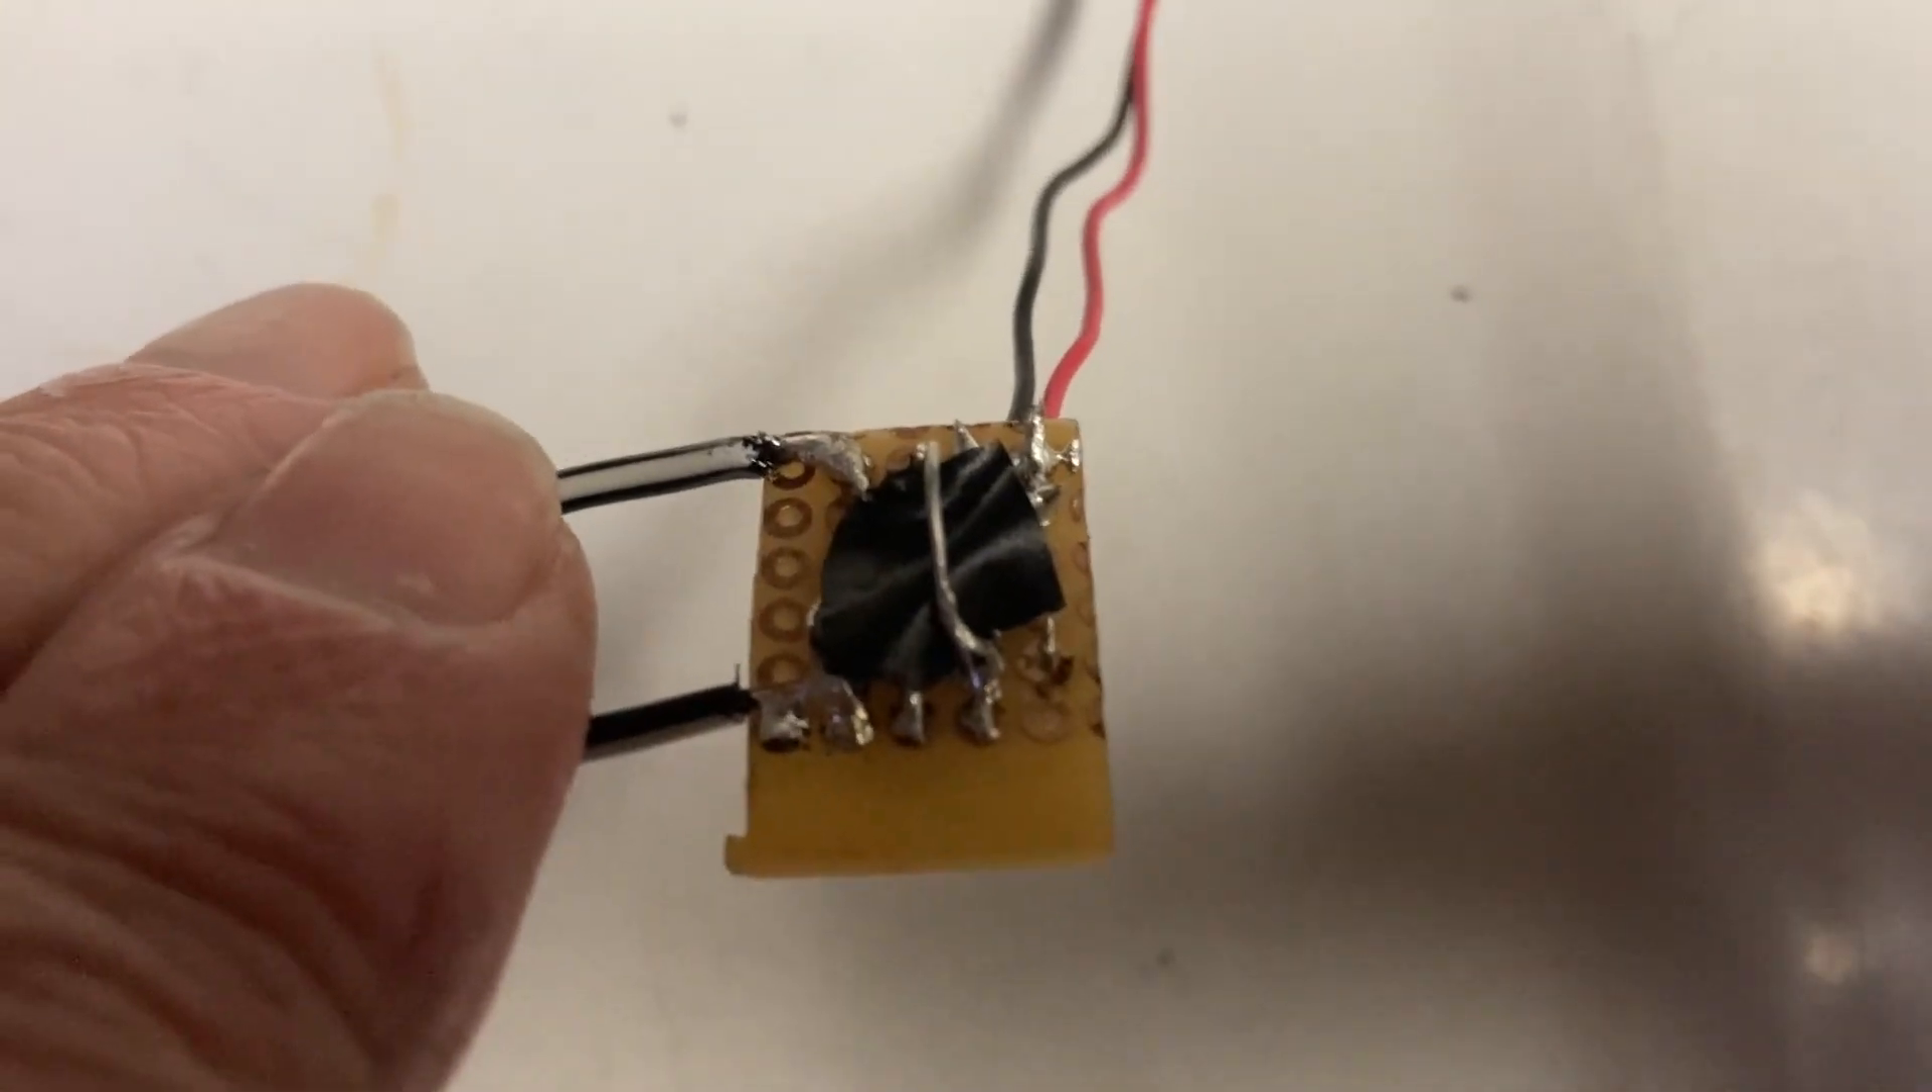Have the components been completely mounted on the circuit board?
Yes.